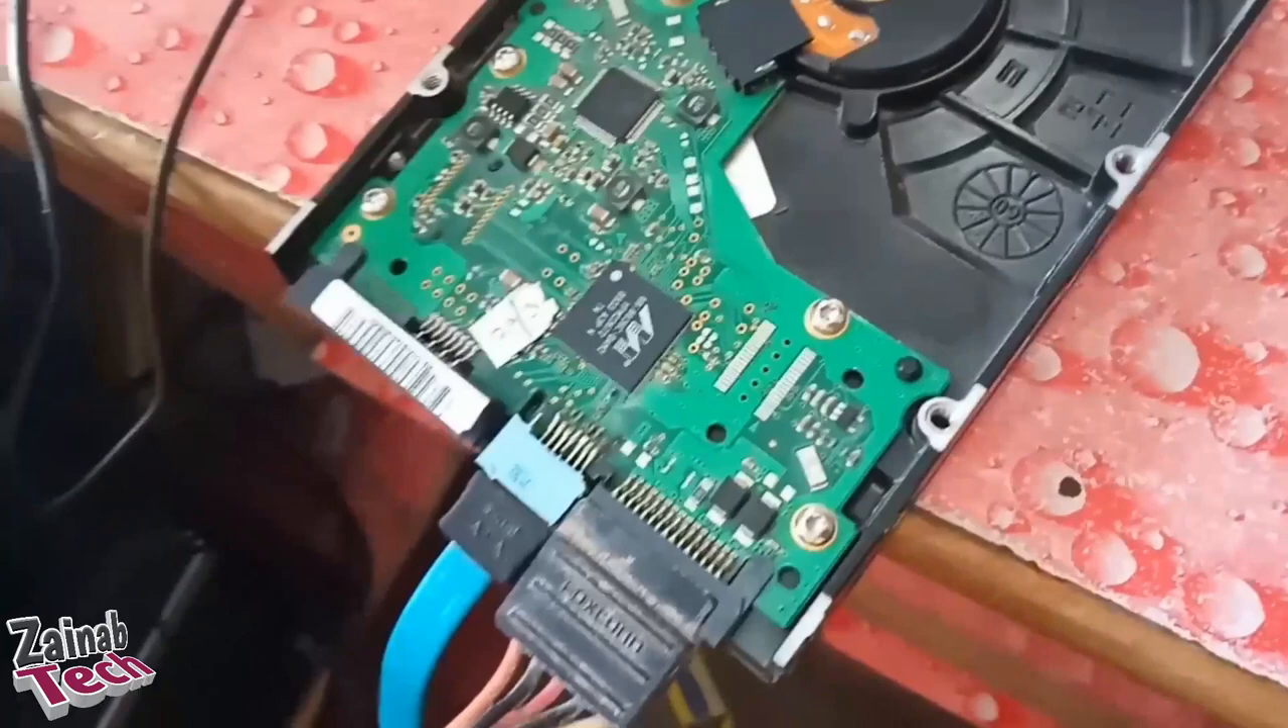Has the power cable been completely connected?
Yes.